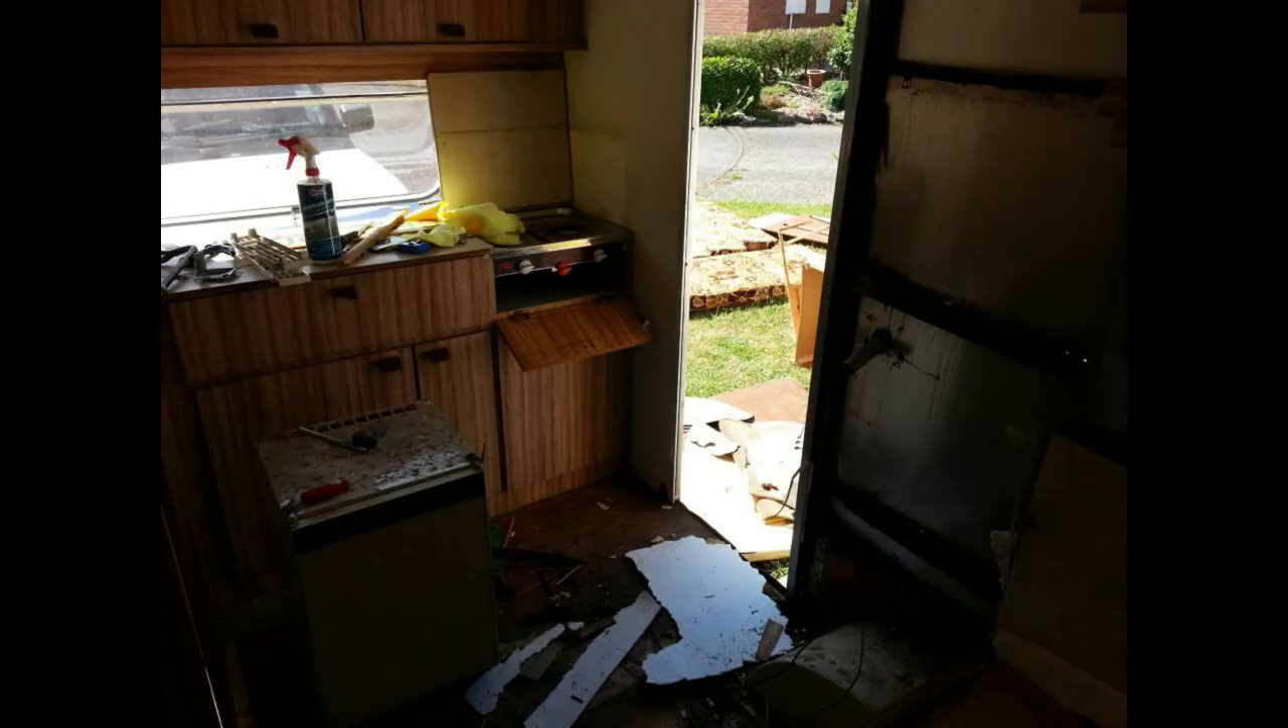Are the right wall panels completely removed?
No.